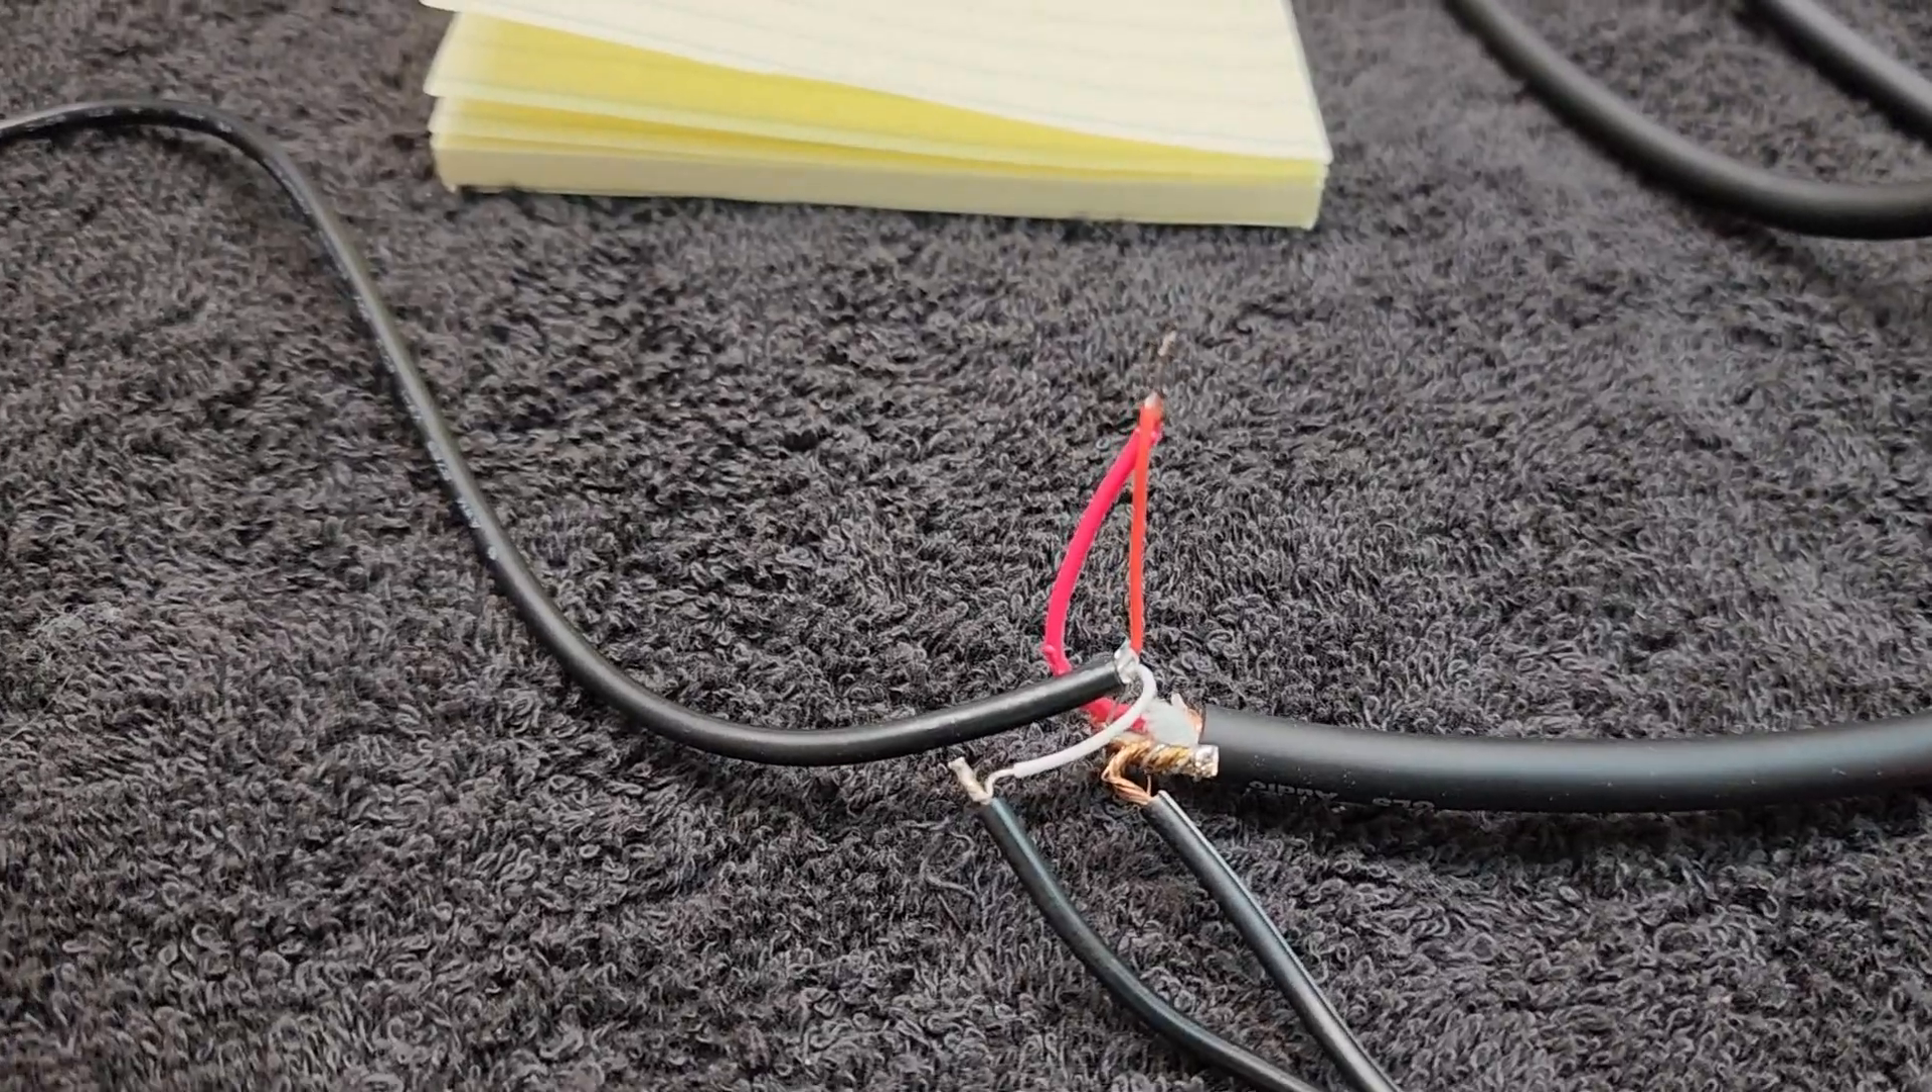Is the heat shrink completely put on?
No.